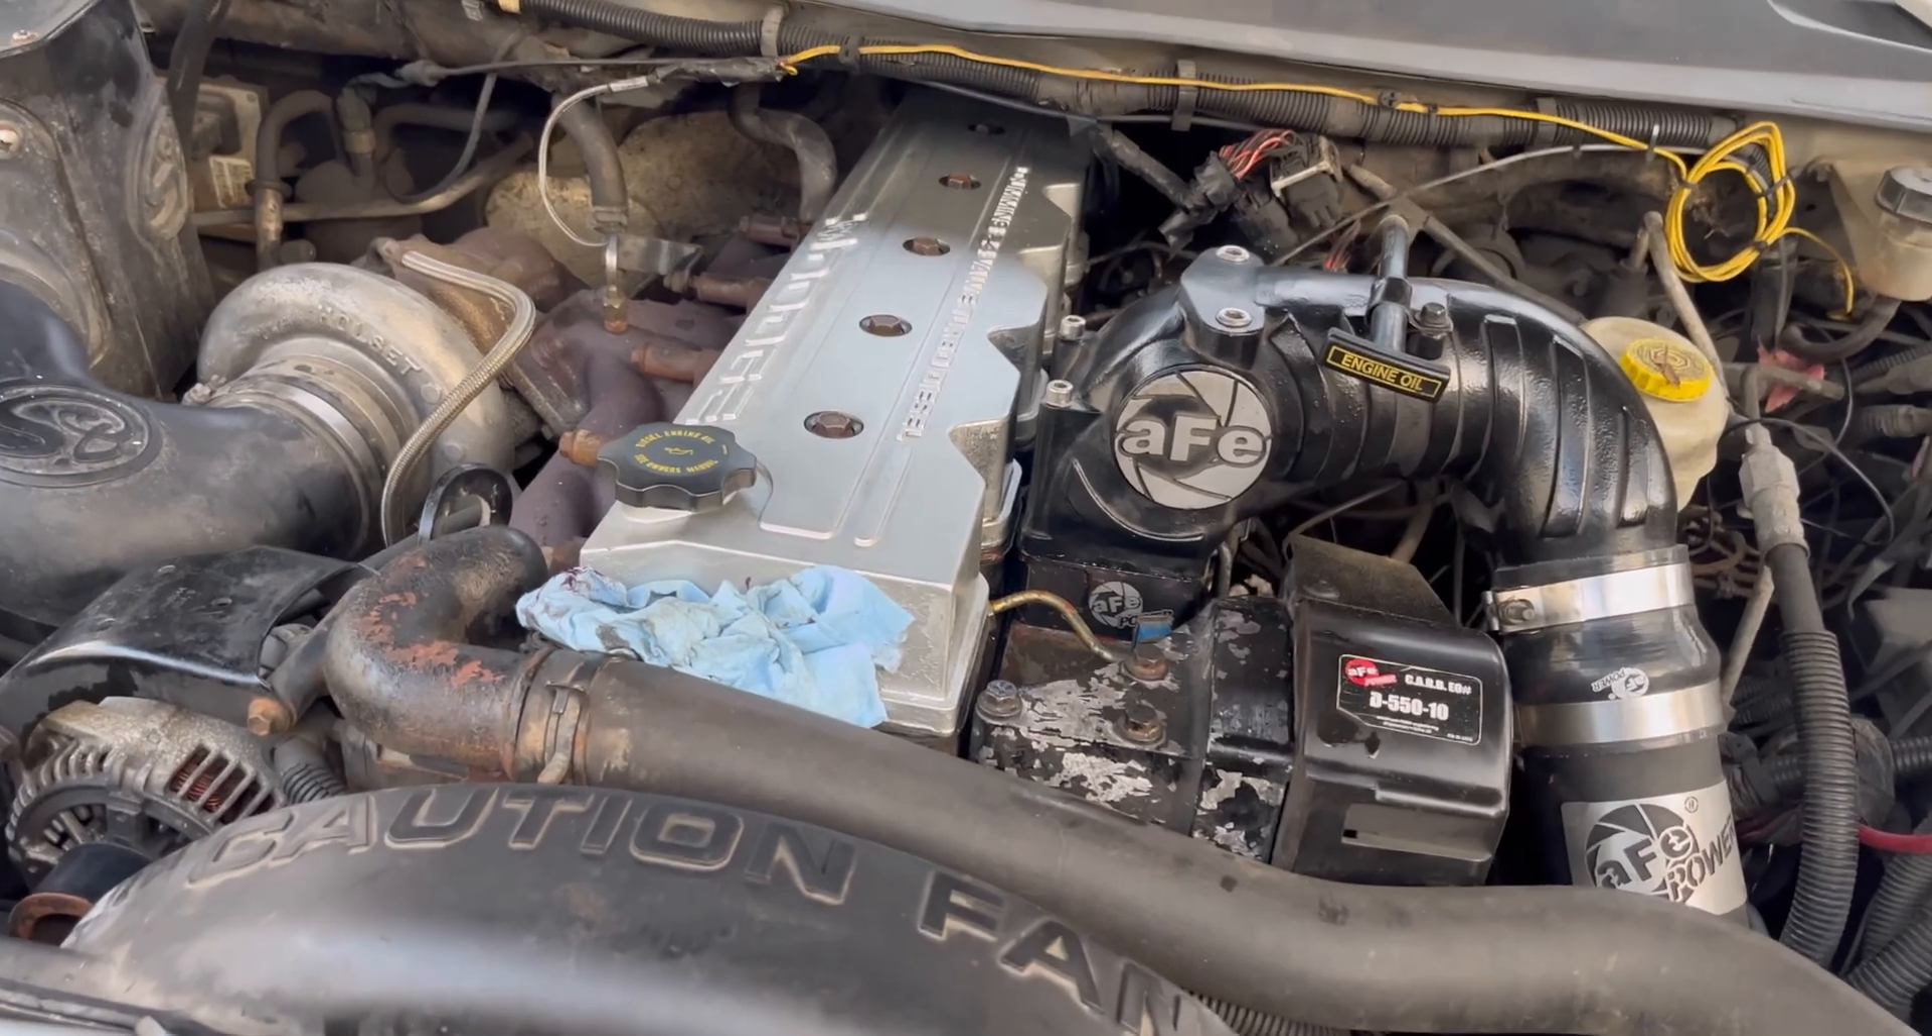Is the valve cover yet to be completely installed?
No.